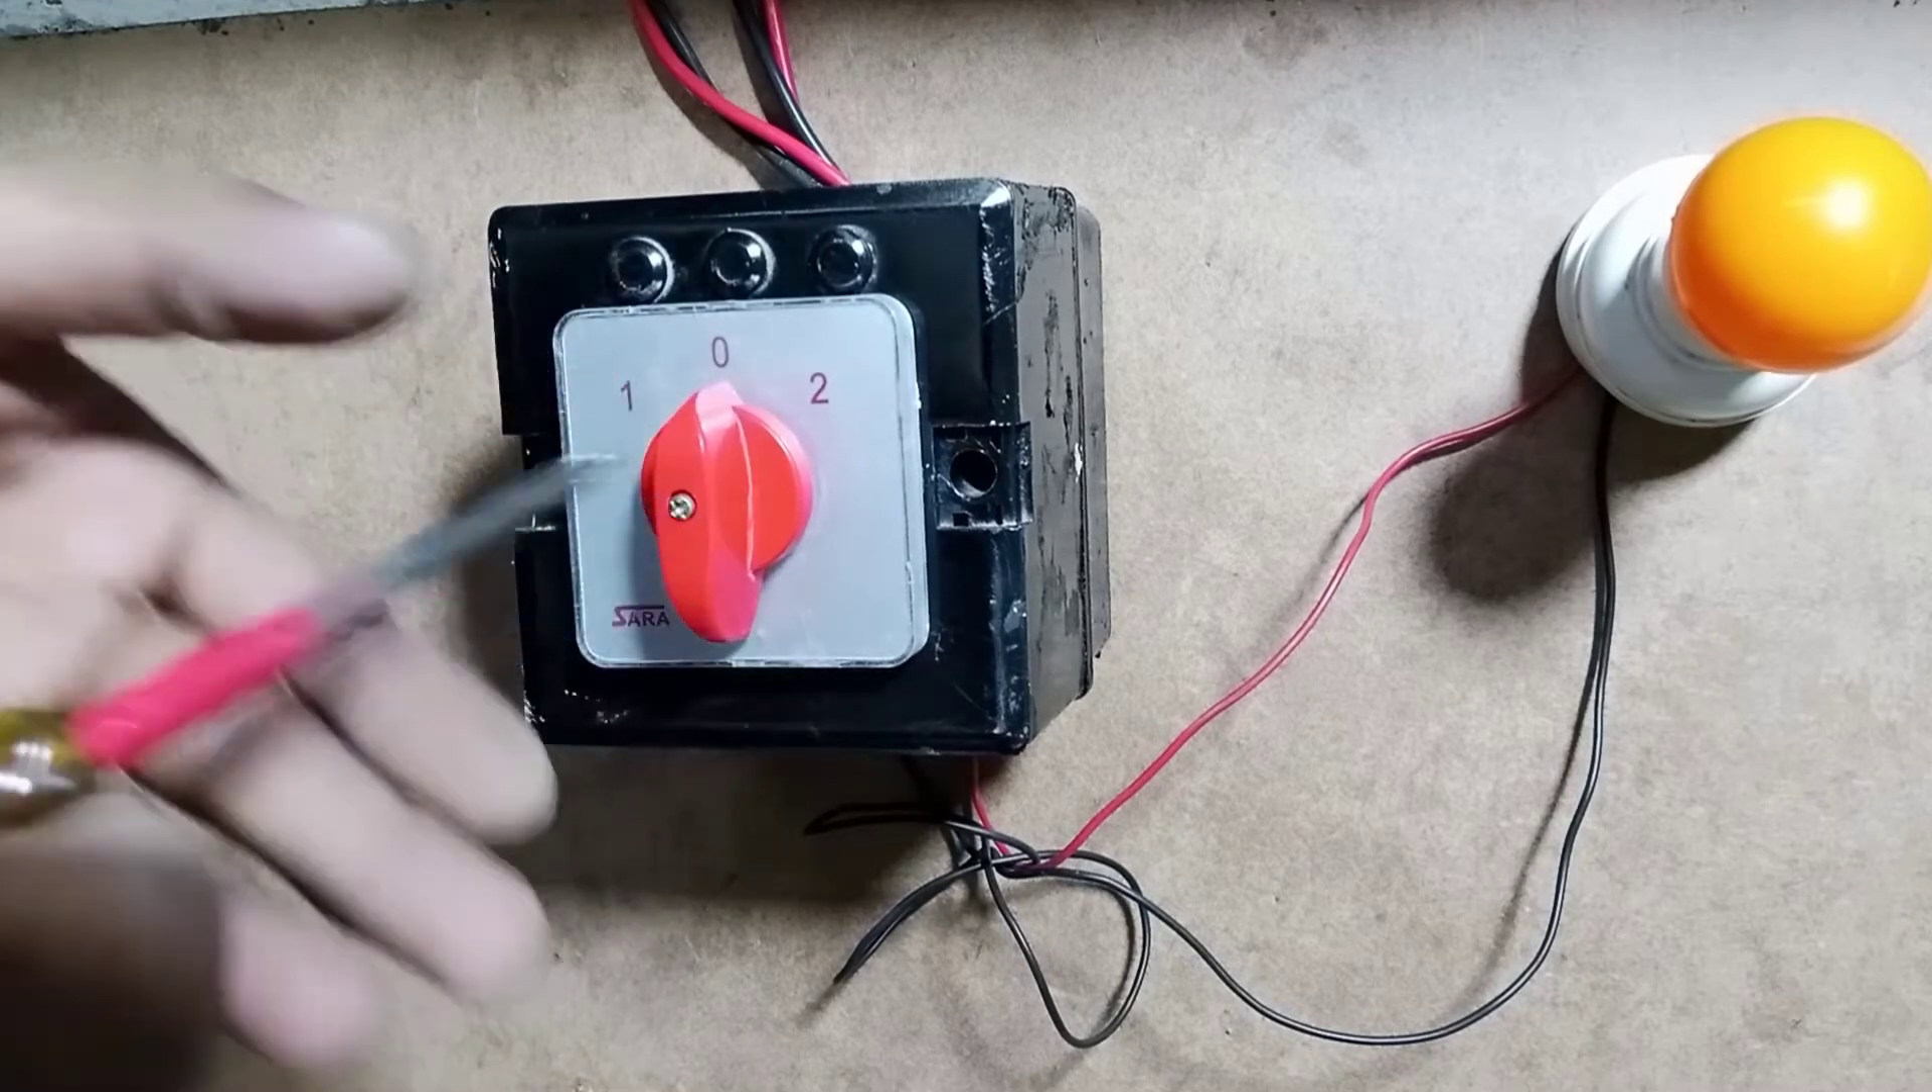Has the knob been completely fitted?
Yes.